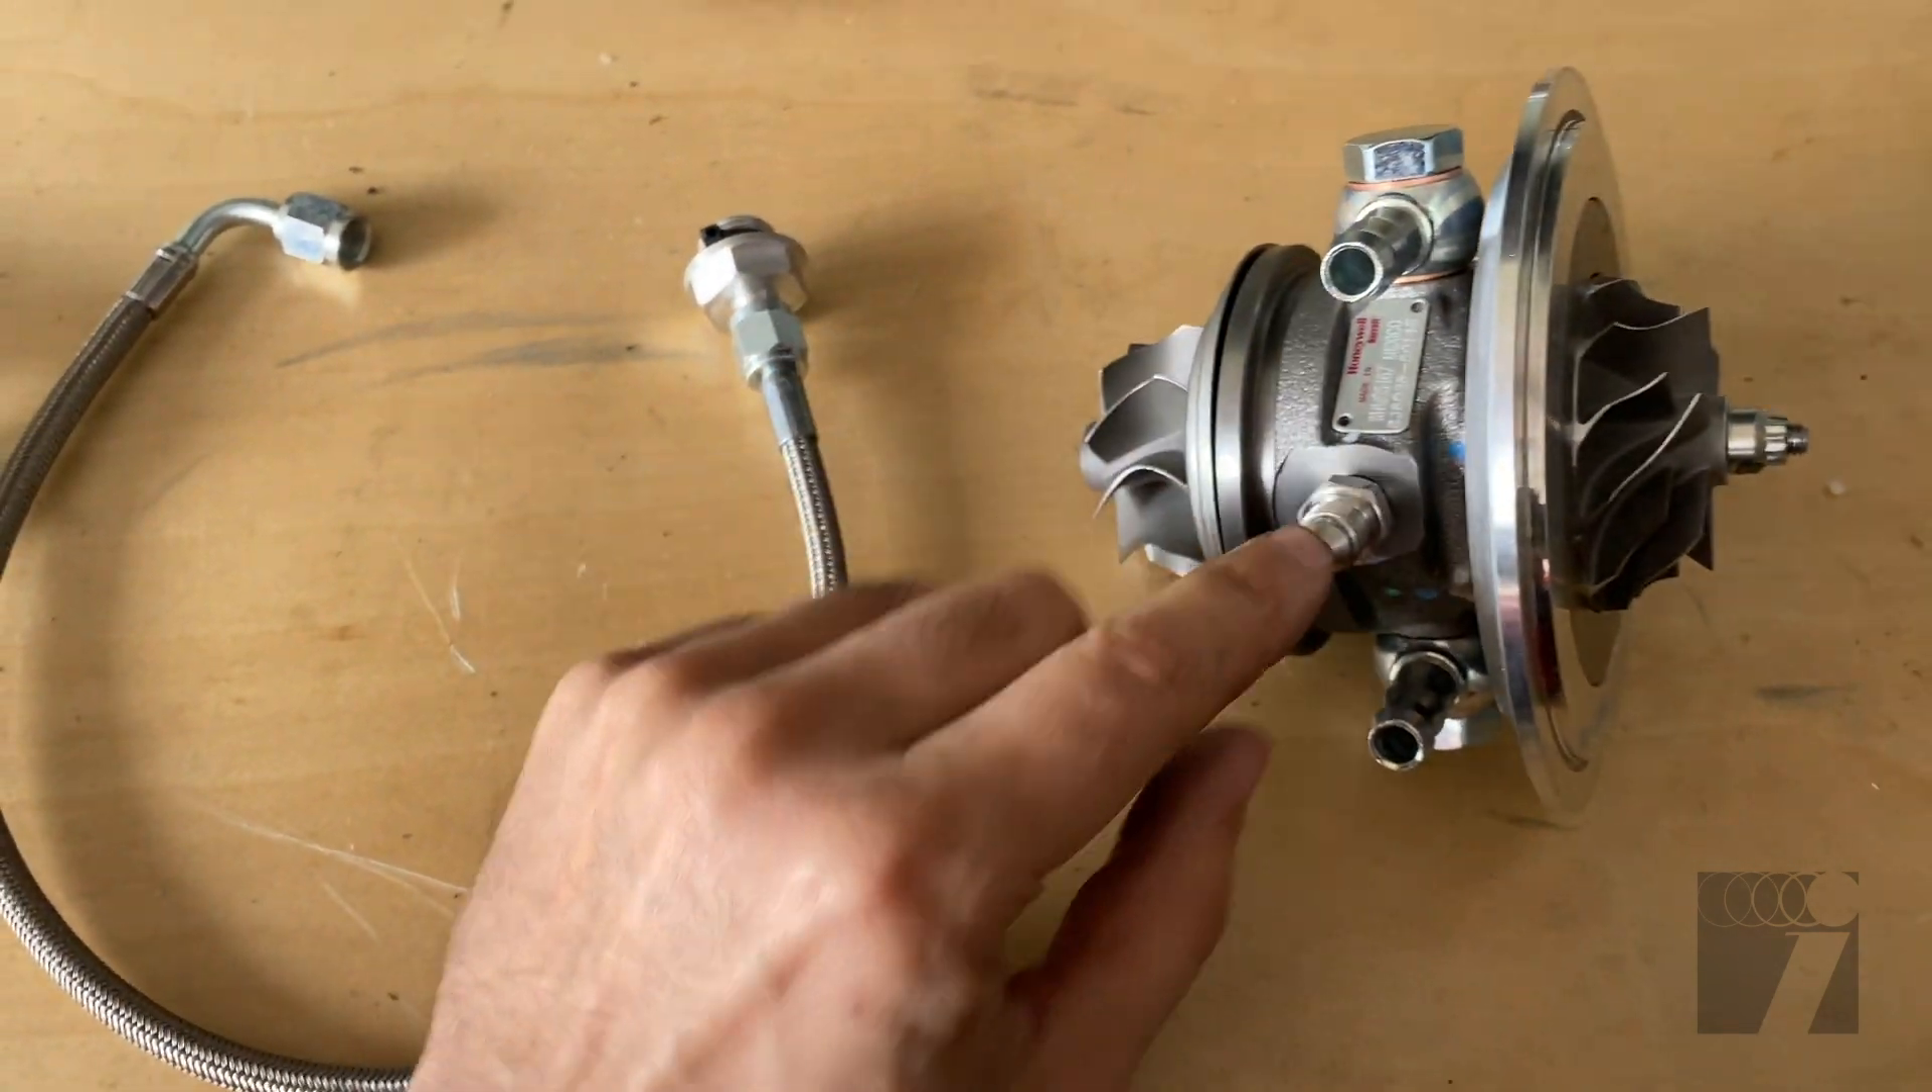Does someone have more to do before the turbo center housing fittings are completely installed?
No.